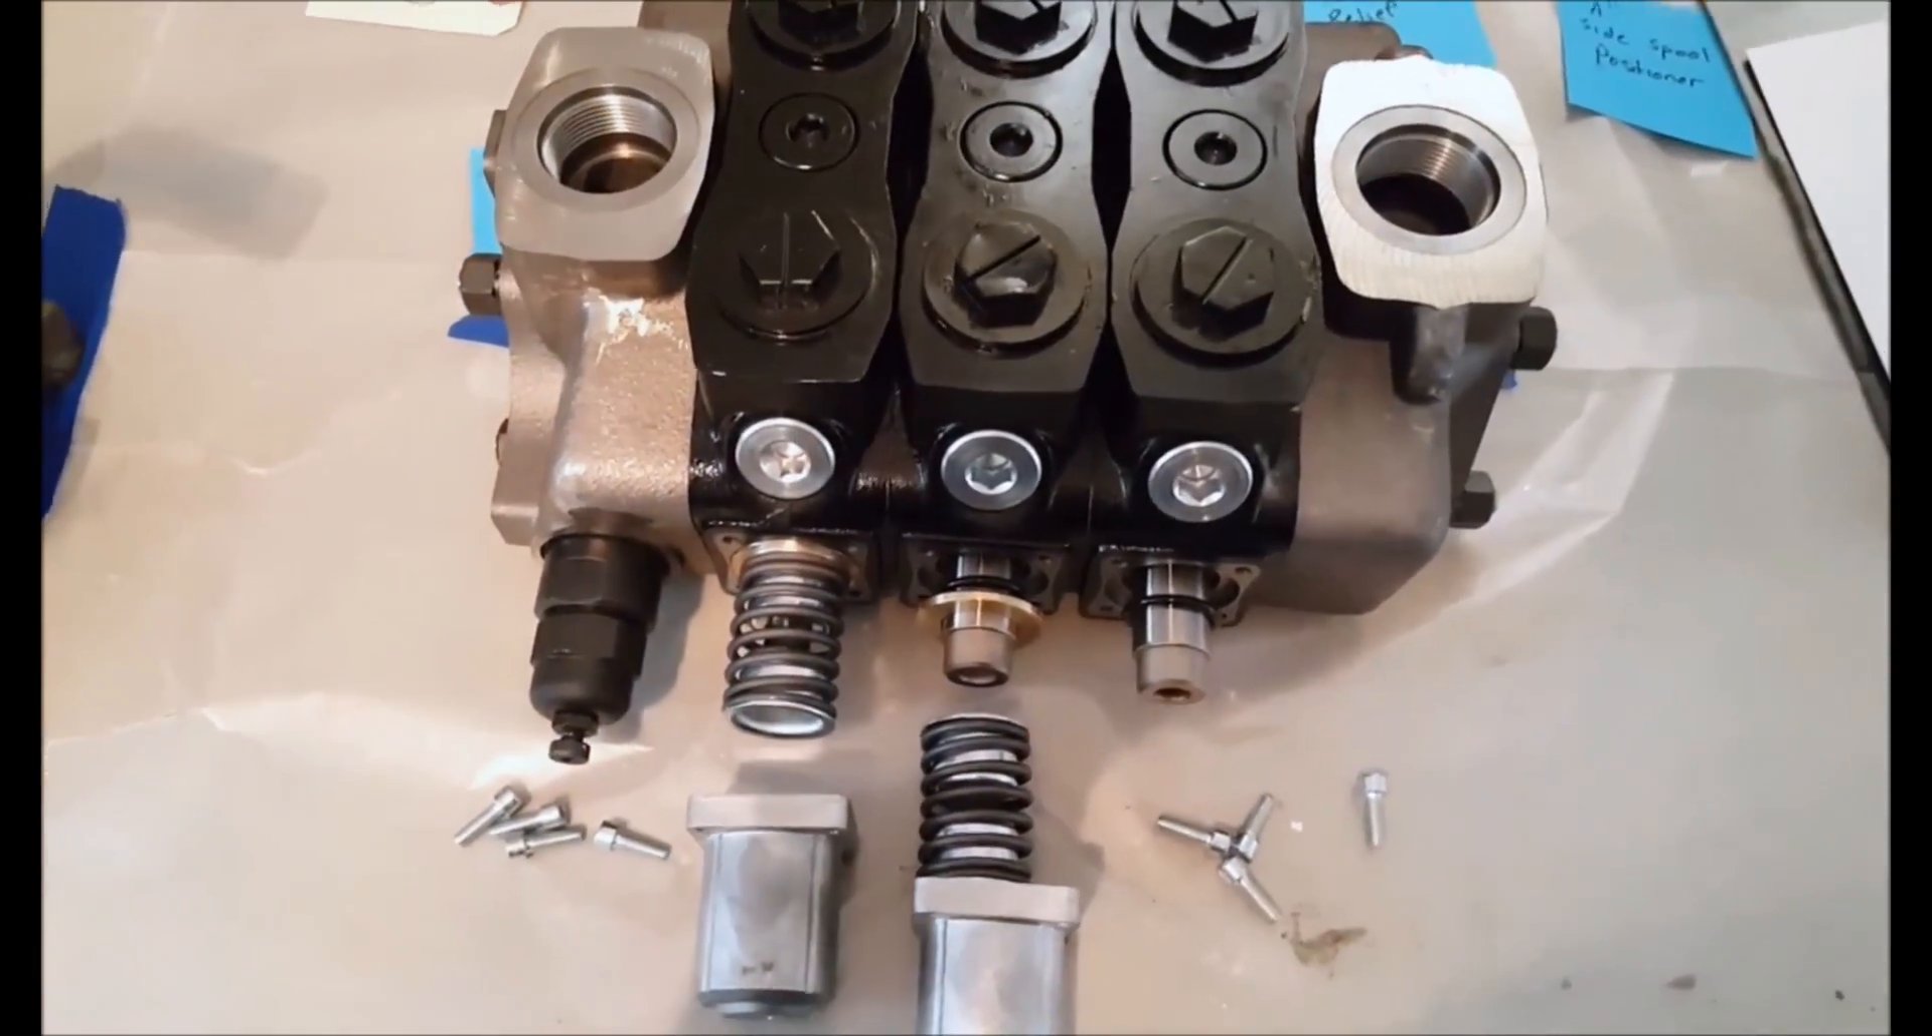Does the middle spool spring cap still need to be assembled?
Yes.